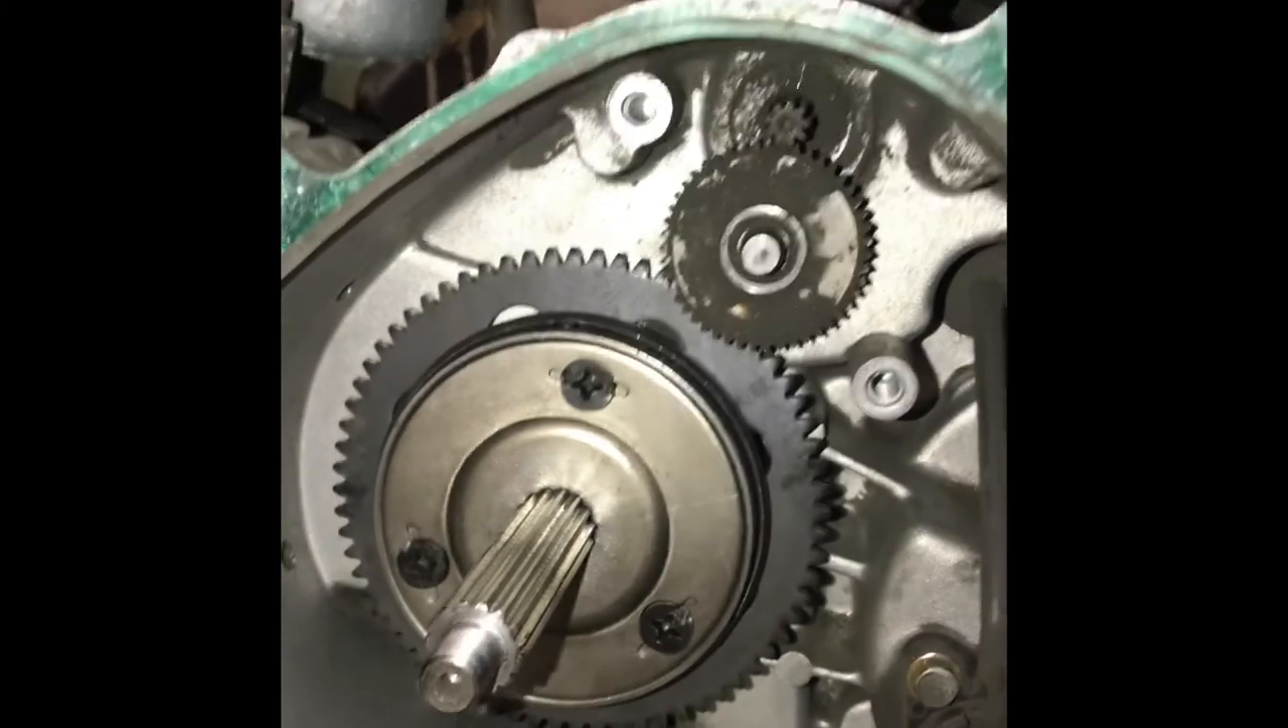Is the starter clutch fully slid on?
Yes.